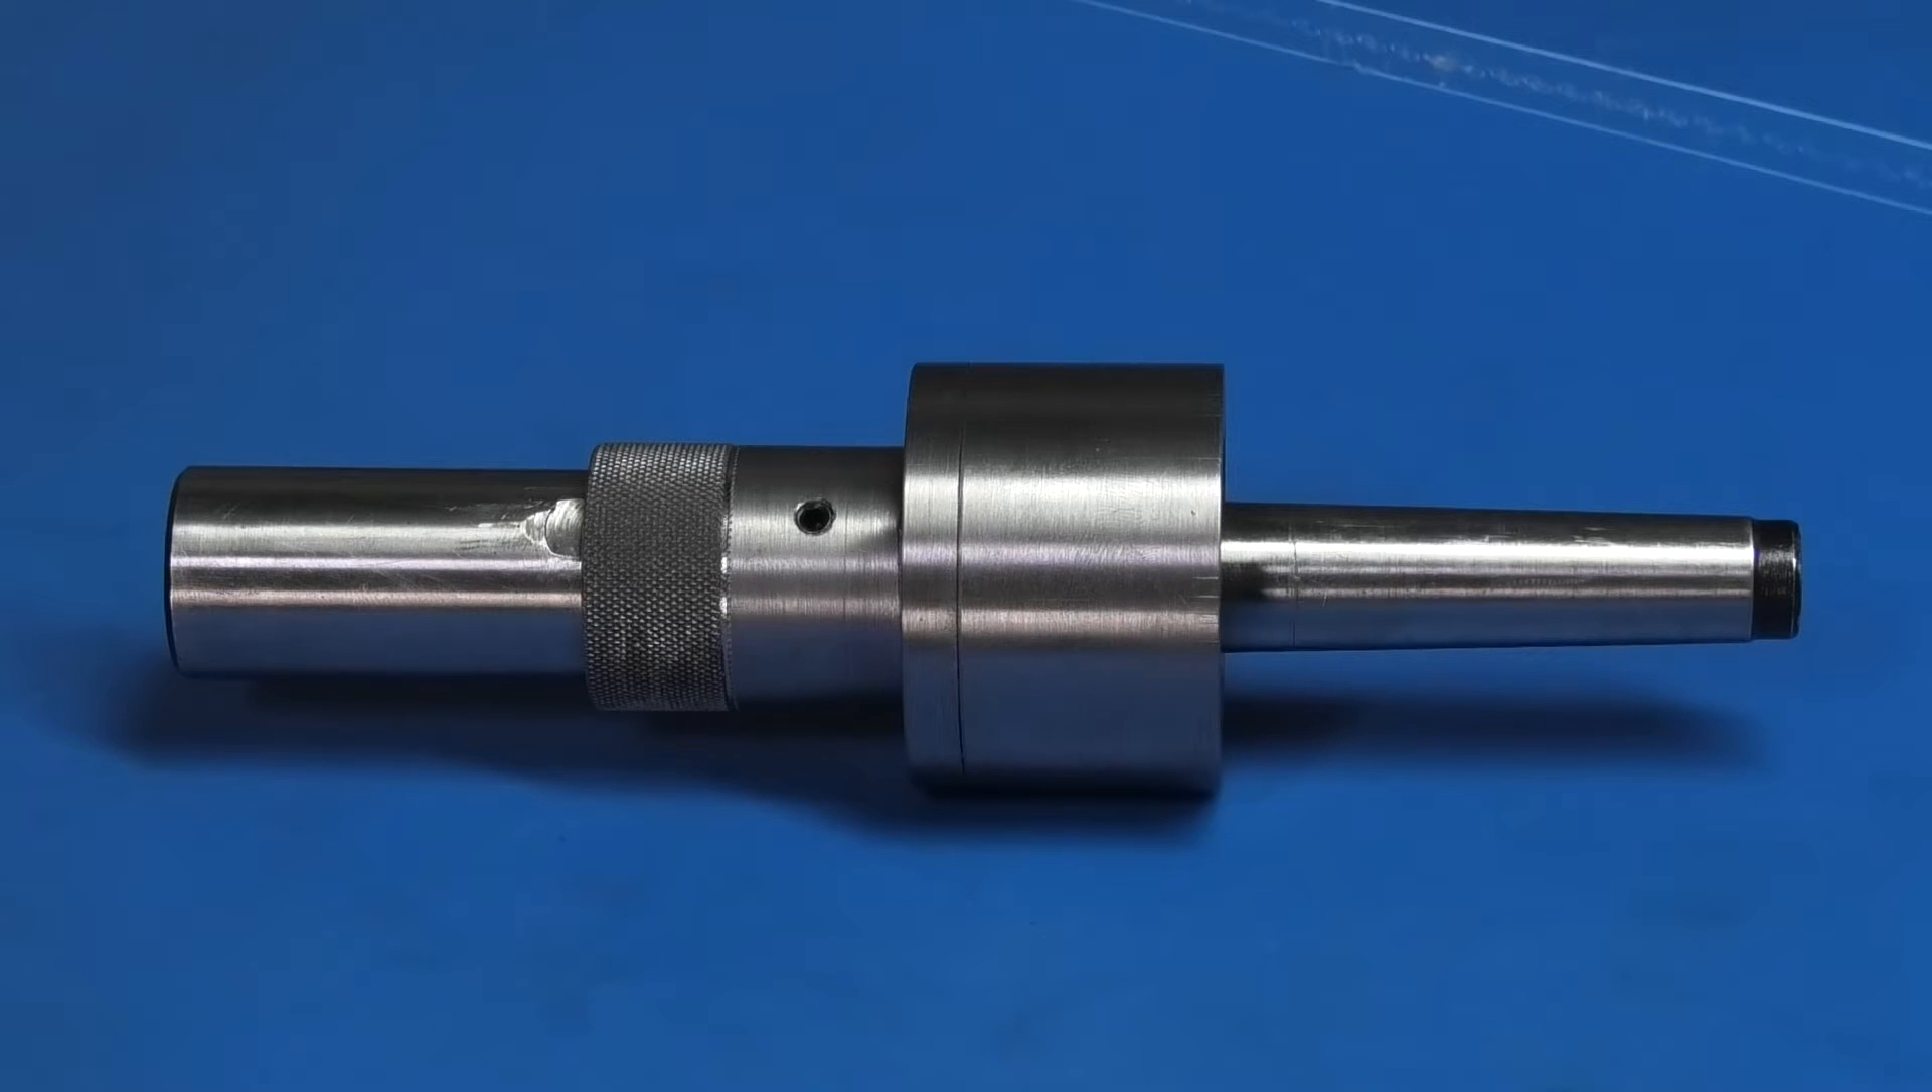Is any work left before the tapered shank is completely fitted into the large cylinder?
No.